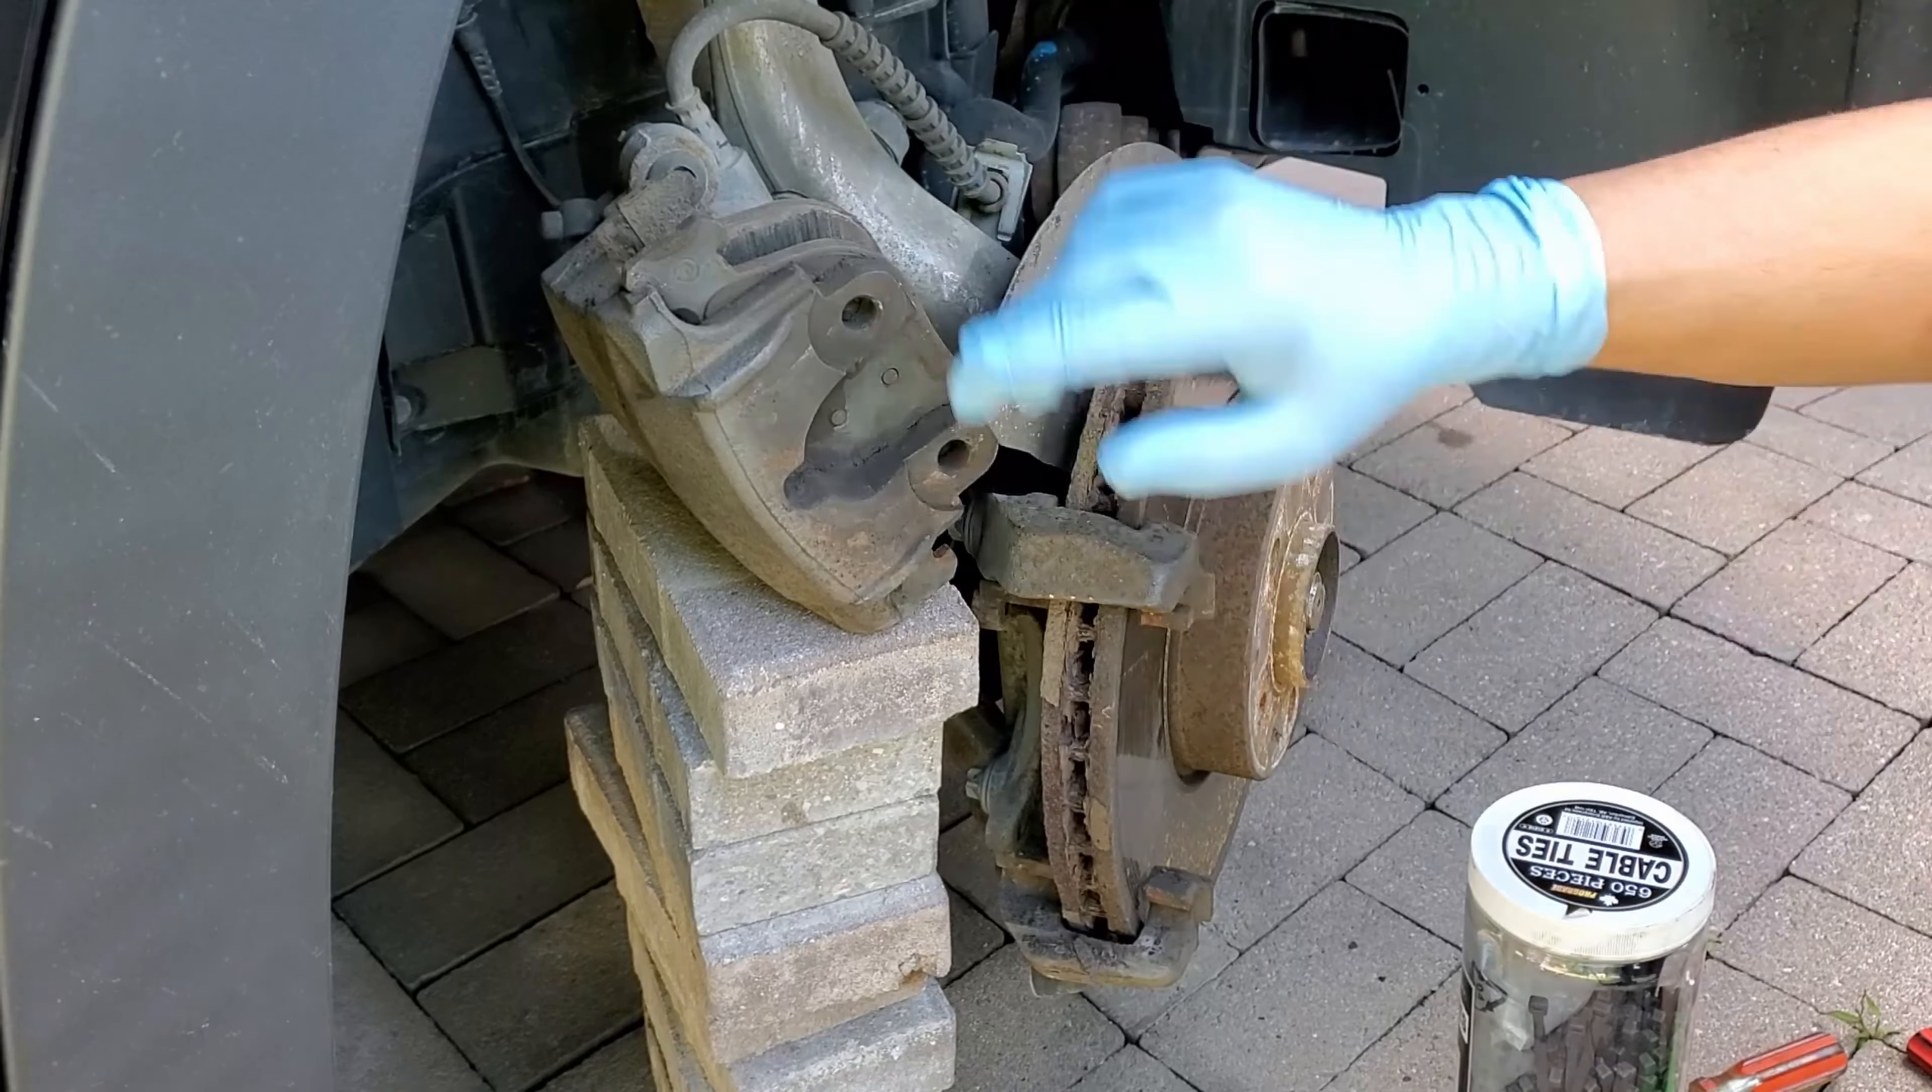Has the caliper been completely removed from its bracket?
Yes.